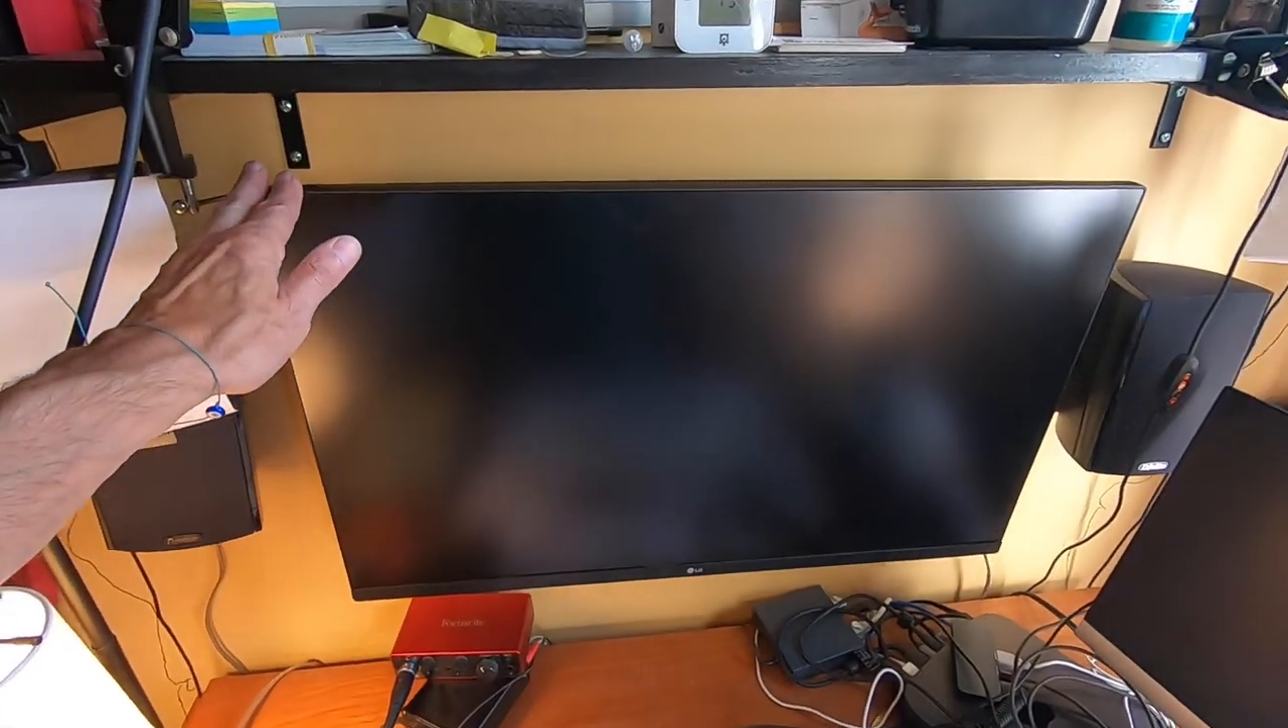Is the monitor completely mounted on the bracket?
Yes.